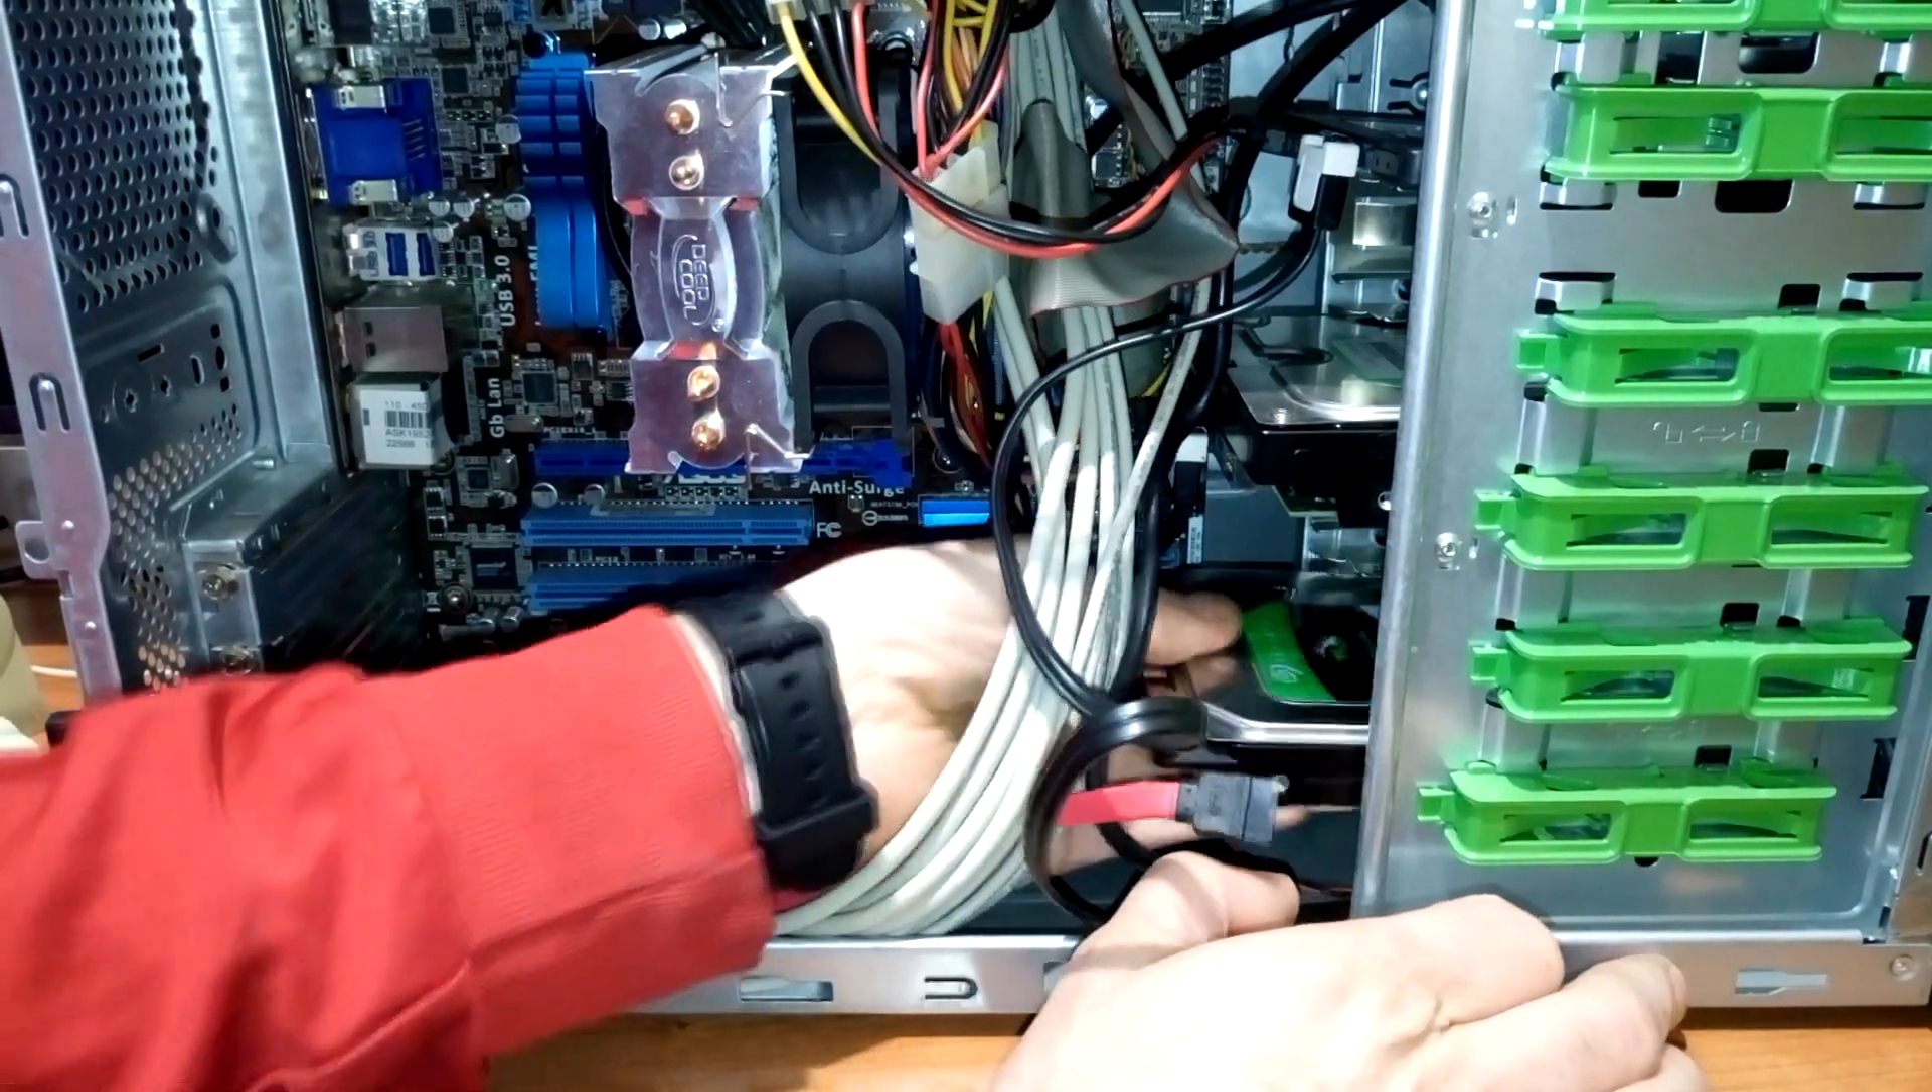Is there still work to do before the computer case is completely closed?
Yes.